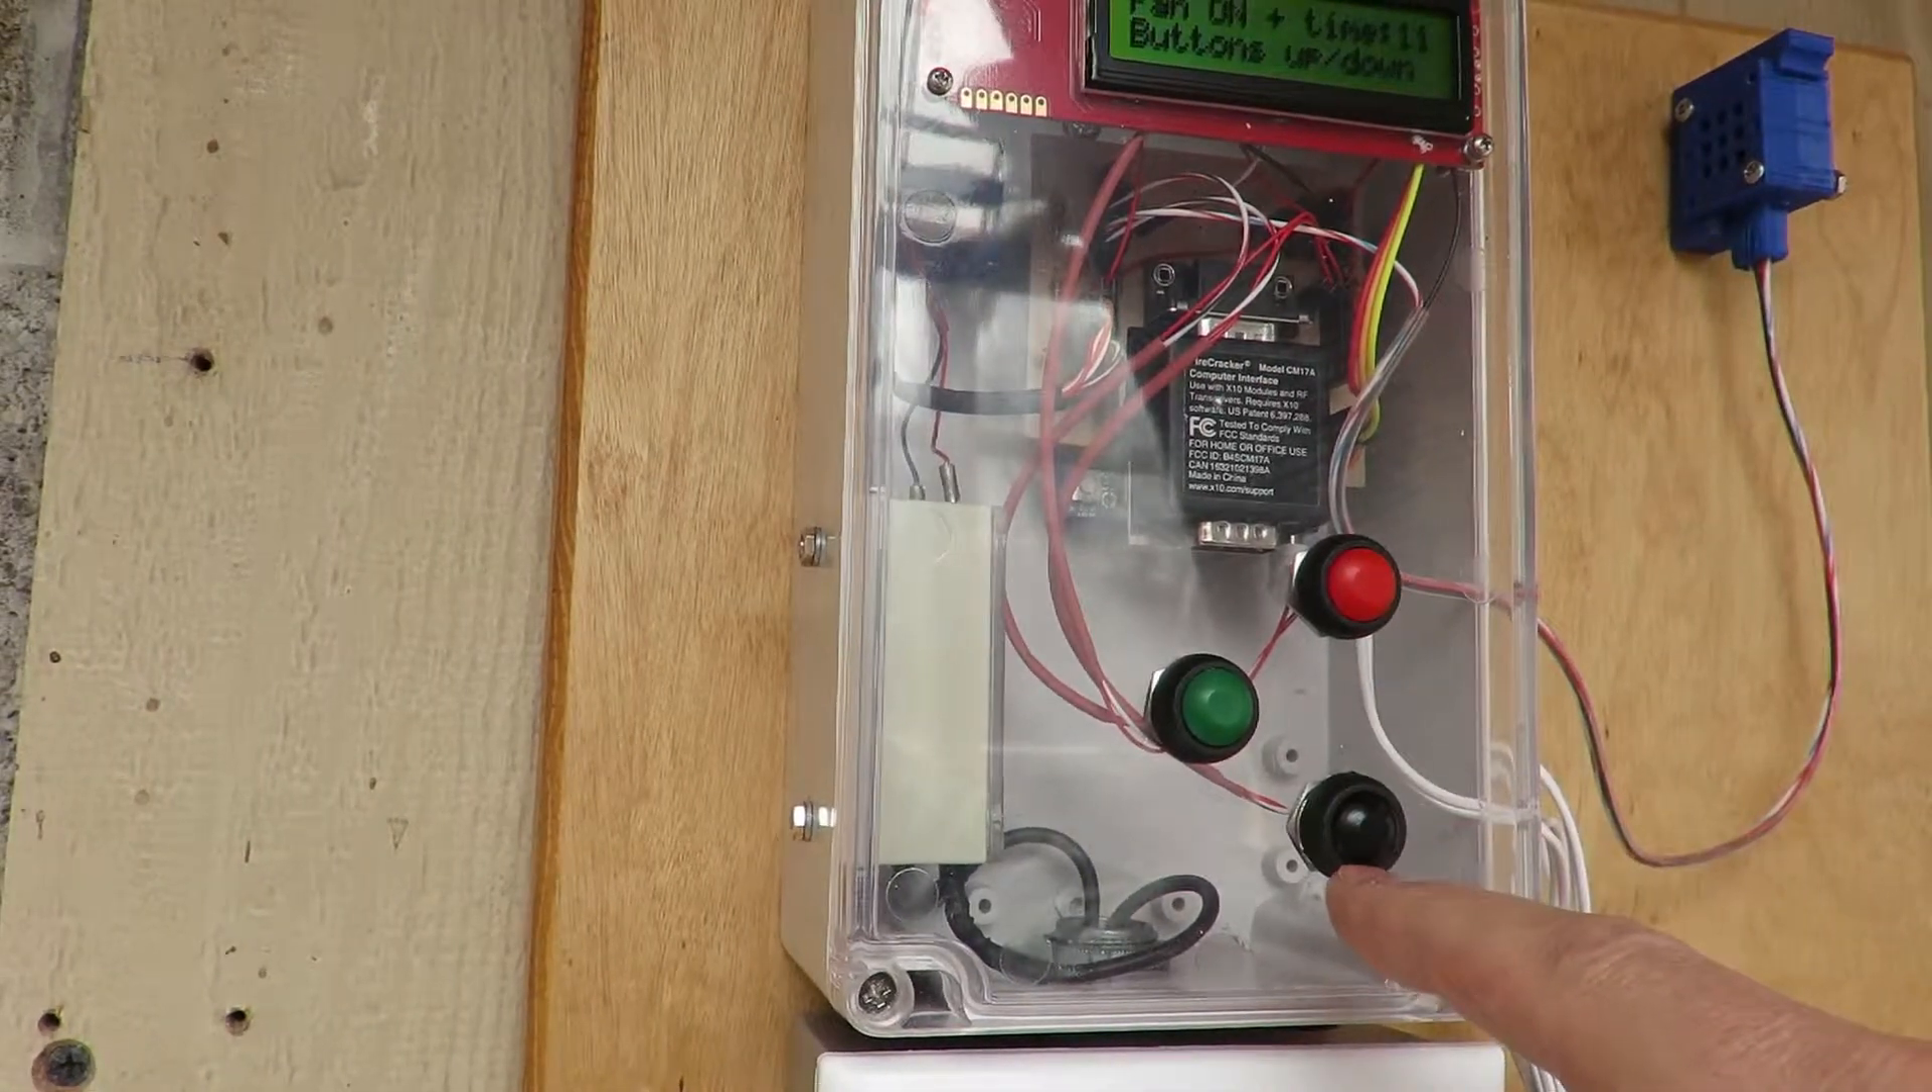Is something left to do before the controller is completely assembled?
No.